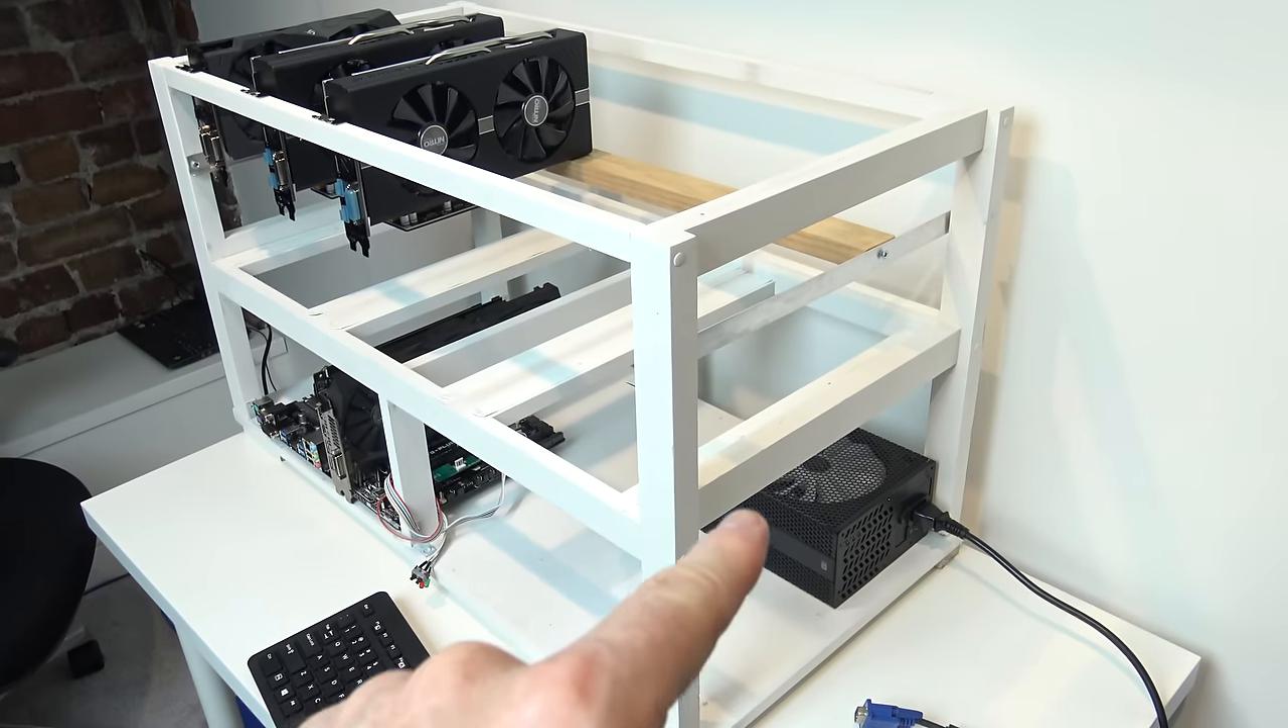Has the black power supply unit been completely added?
Yes.